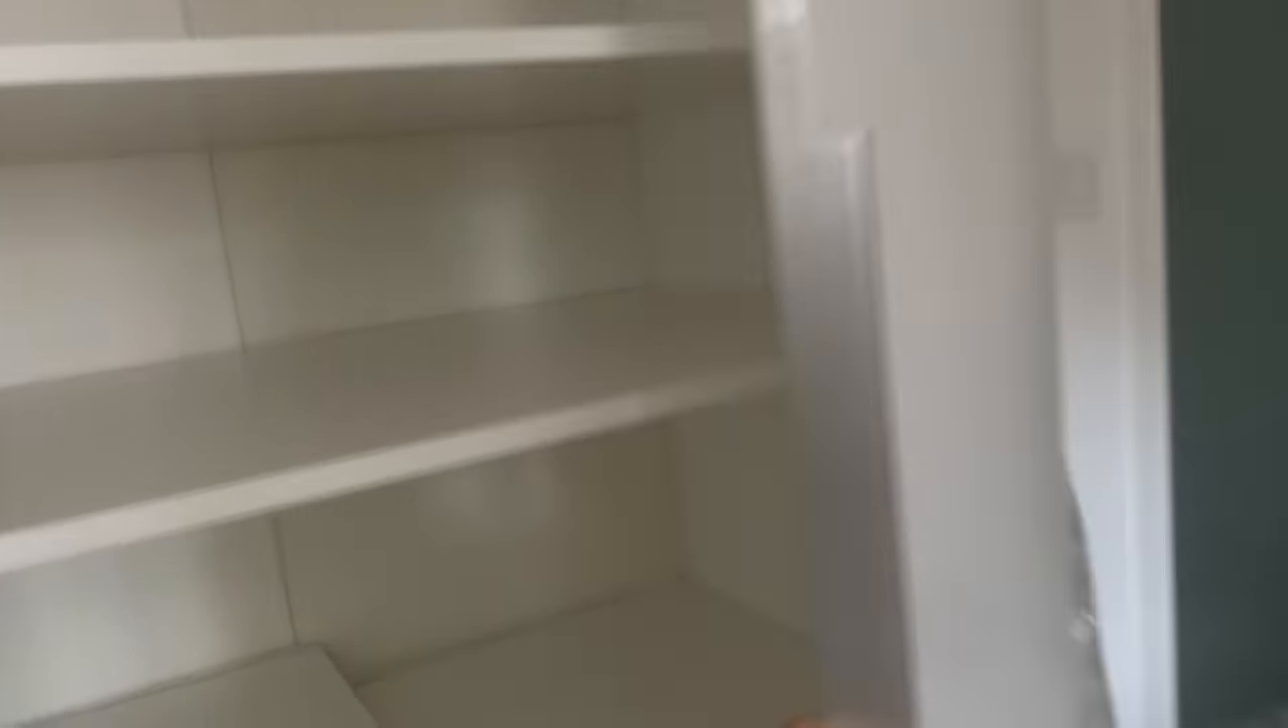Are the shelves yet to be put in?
No.